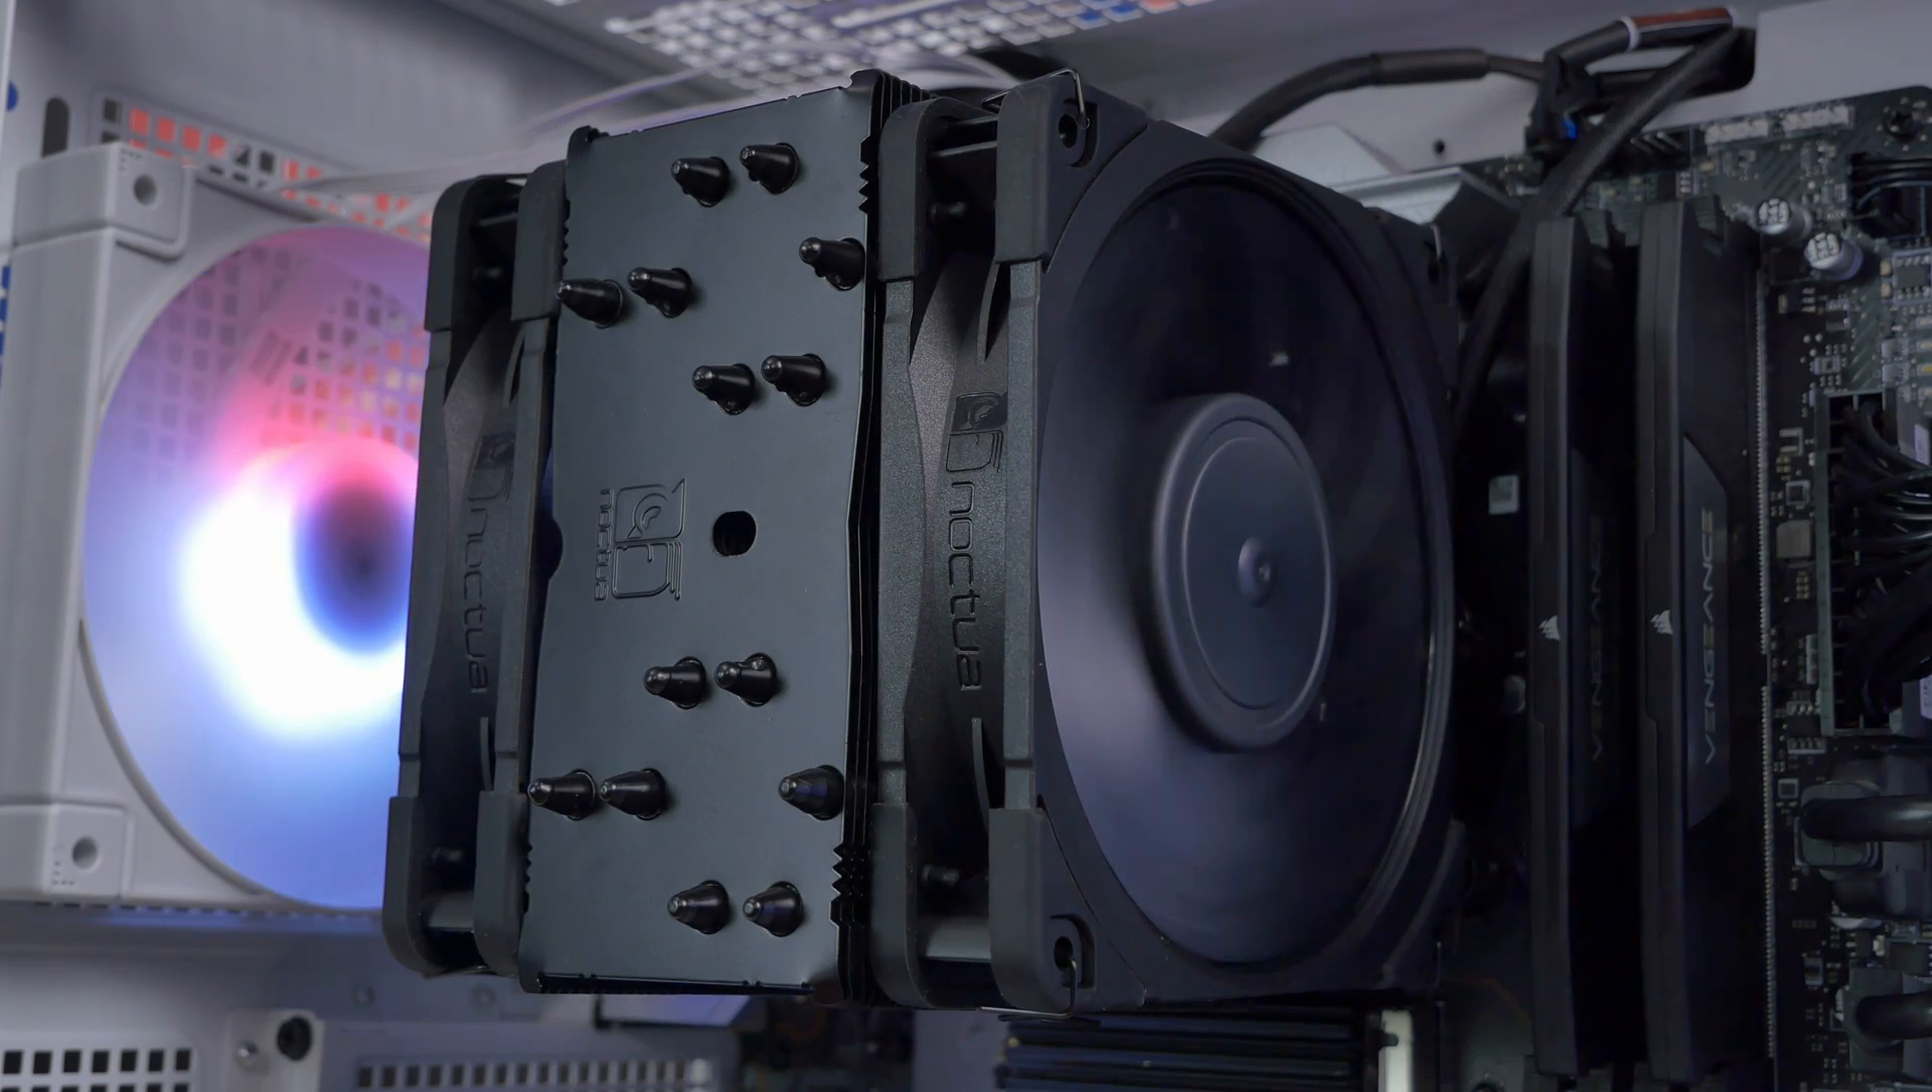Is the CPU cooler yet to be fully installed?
No.